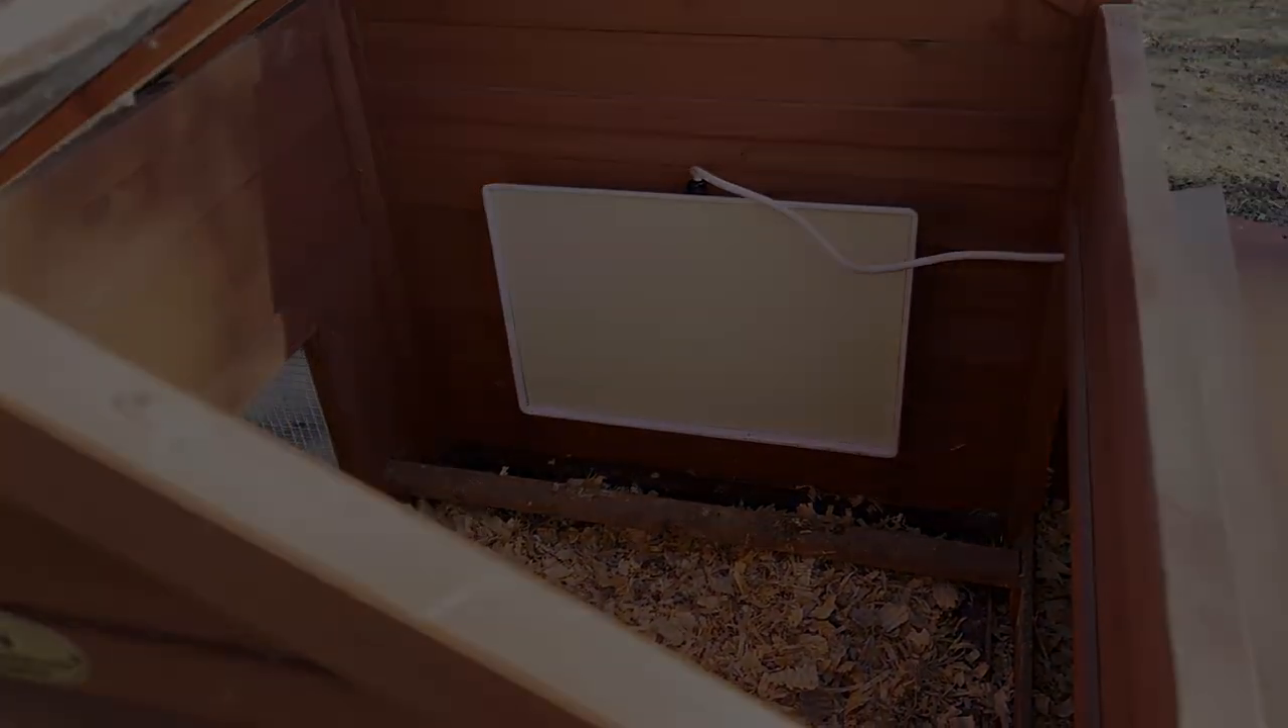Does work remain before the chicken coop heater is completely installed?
No.